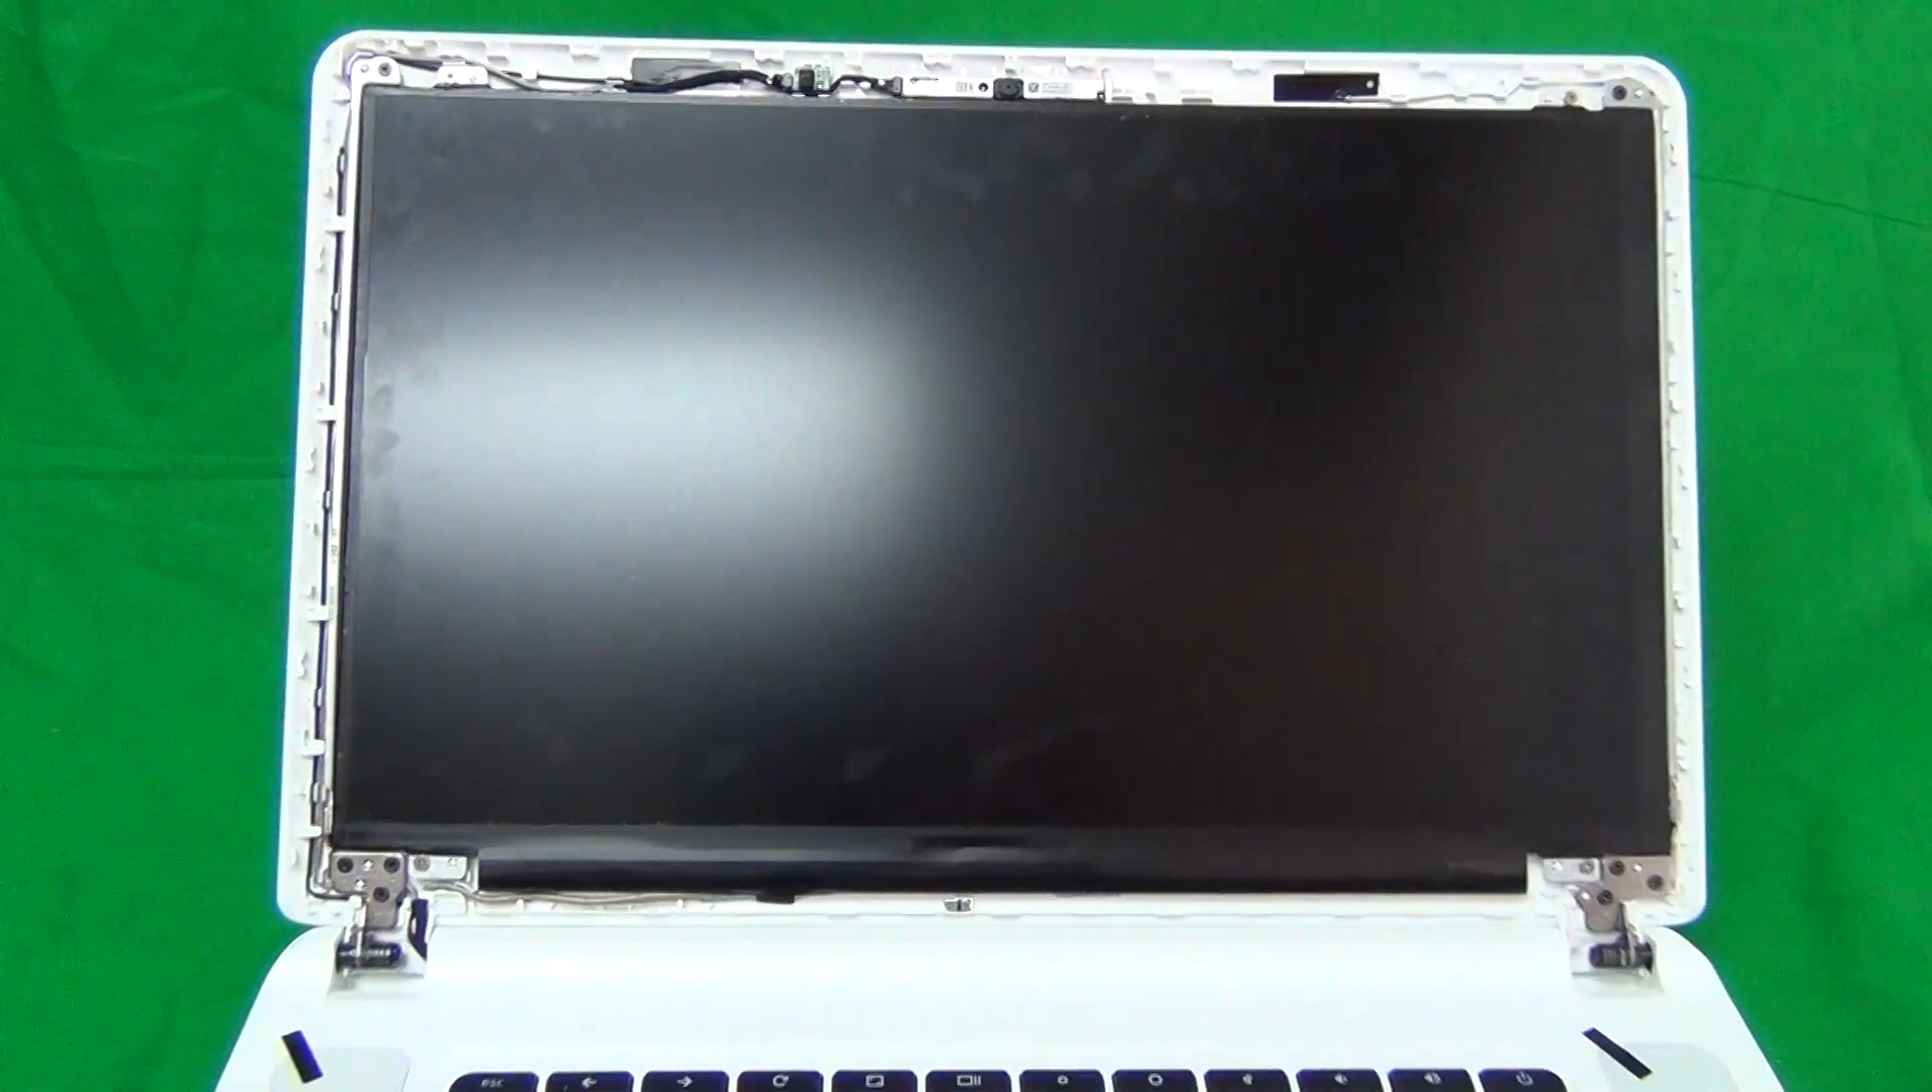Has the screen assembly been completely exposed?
Yes.